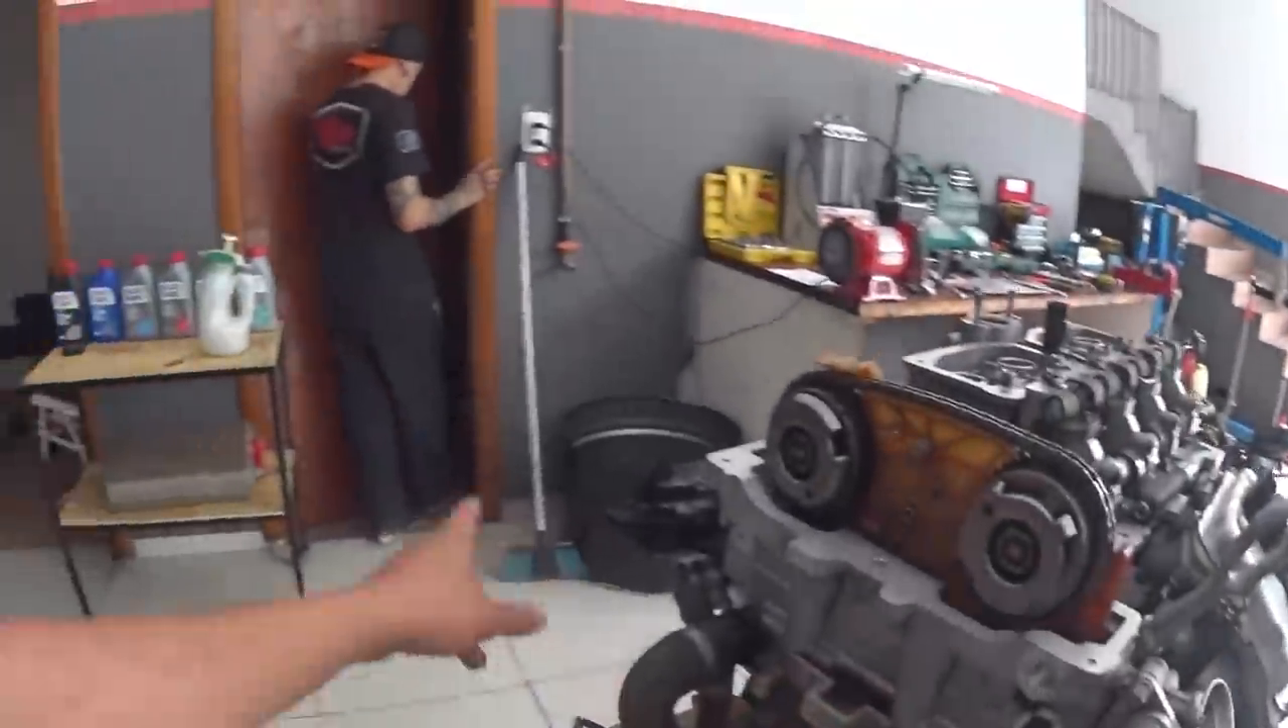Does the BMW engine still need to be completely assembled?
Yes.